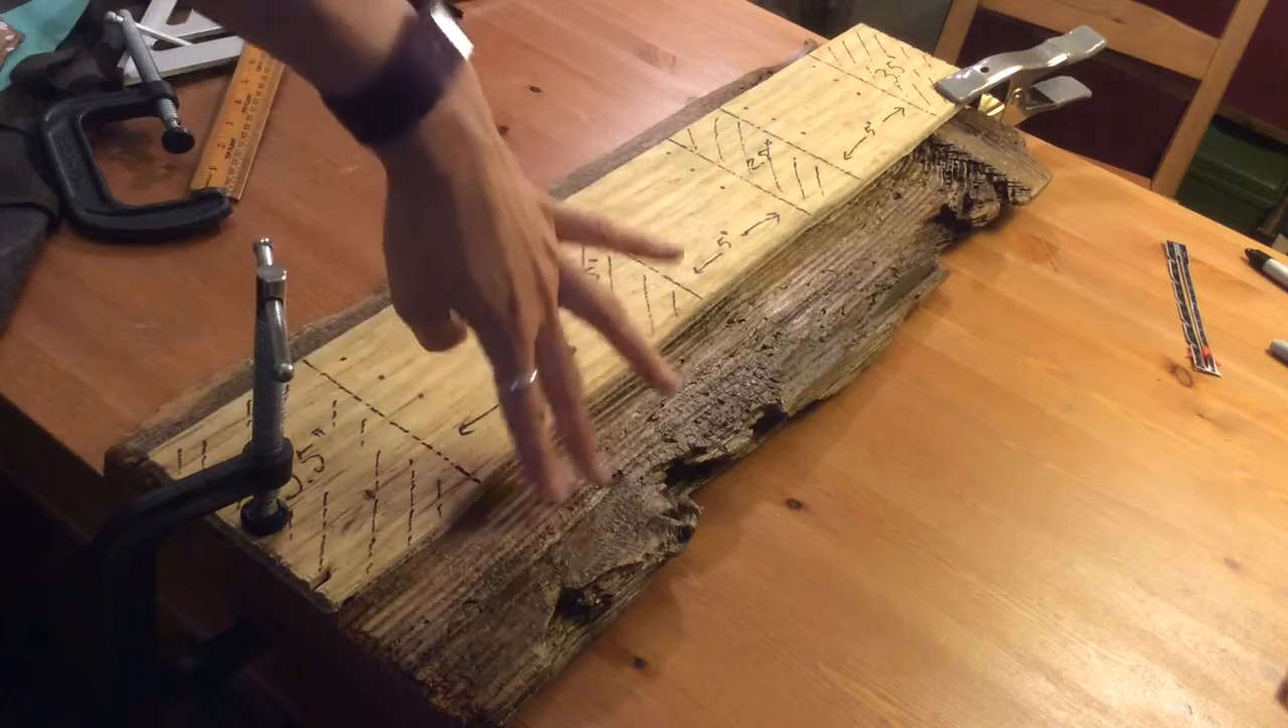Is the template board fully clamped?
Yes.